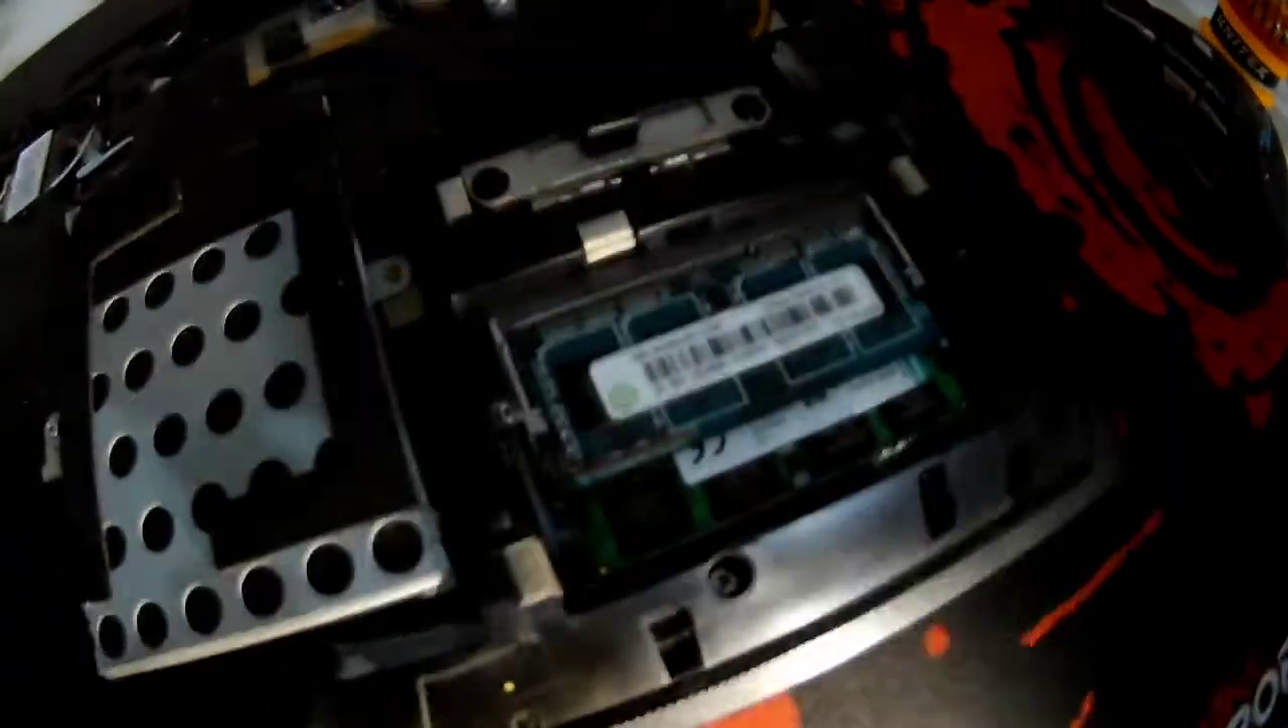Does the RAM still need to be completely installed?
No.